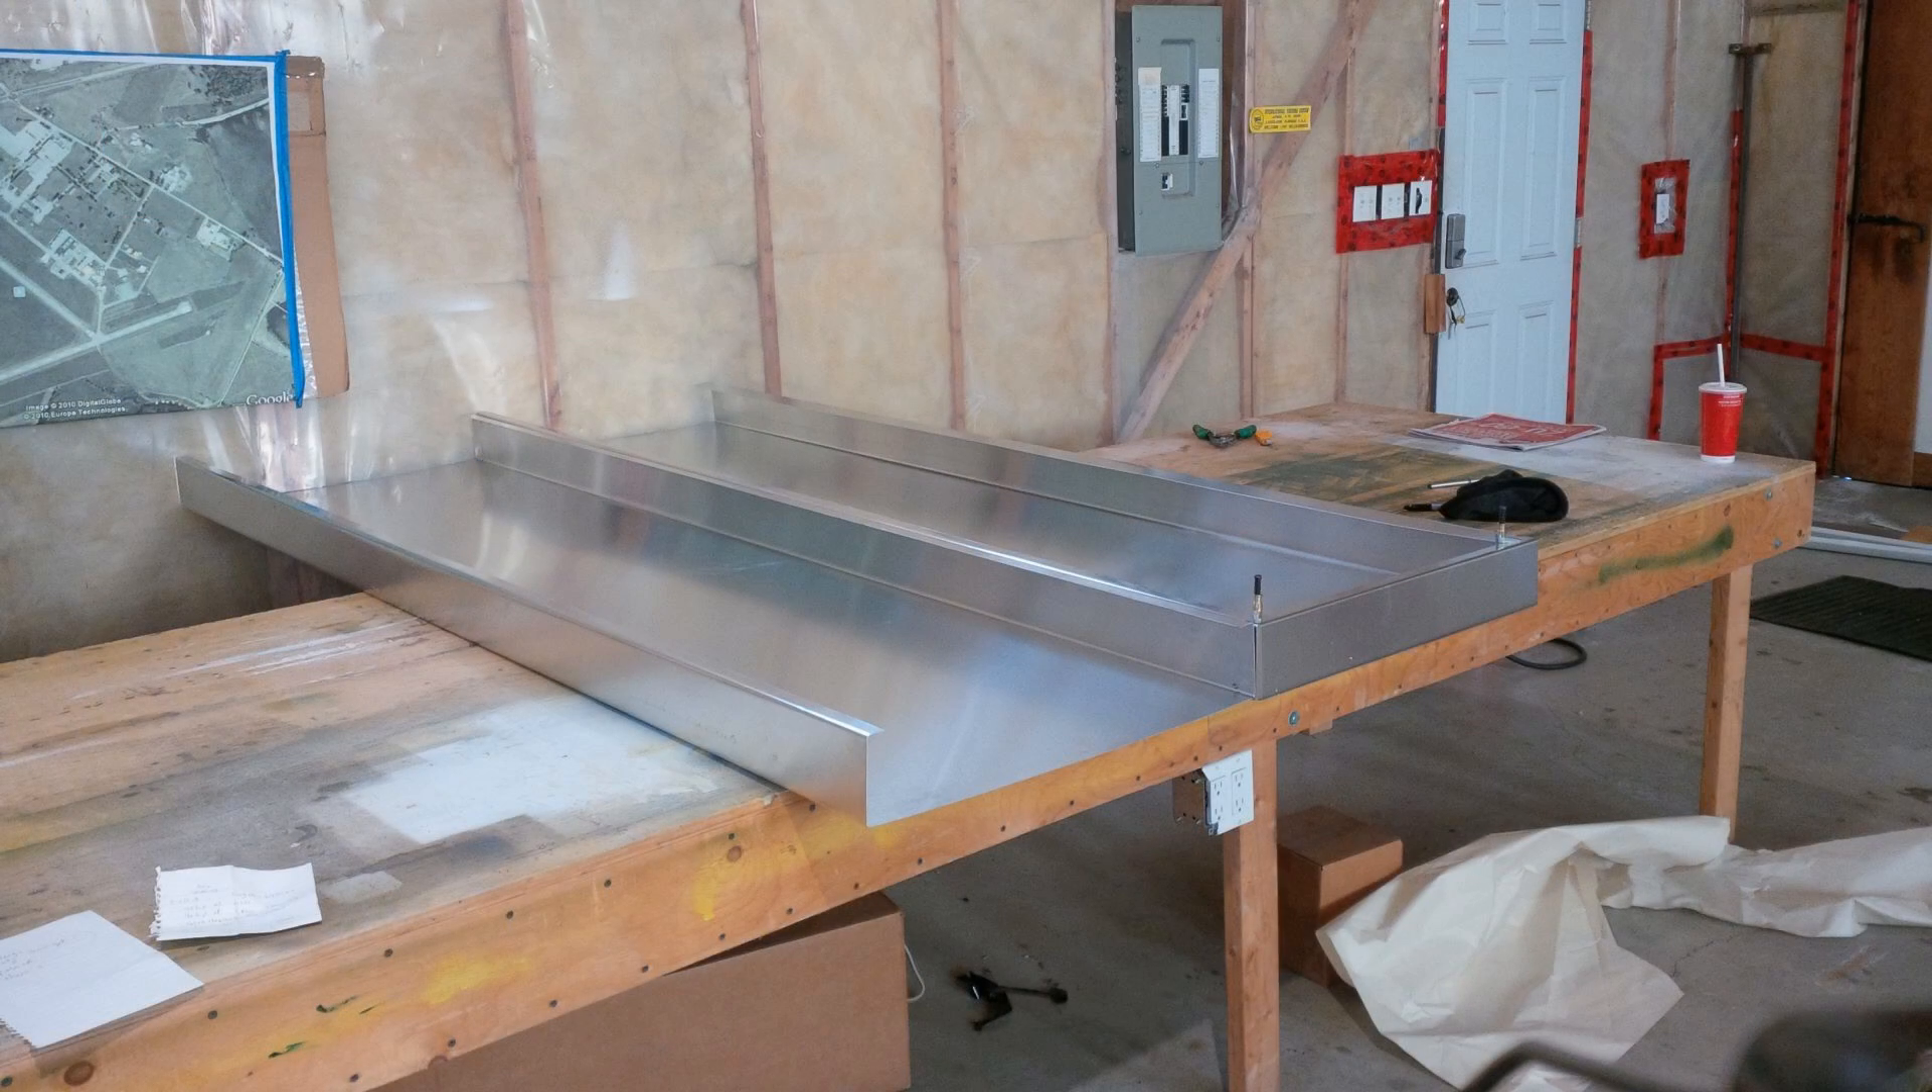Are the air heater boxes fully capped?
No.